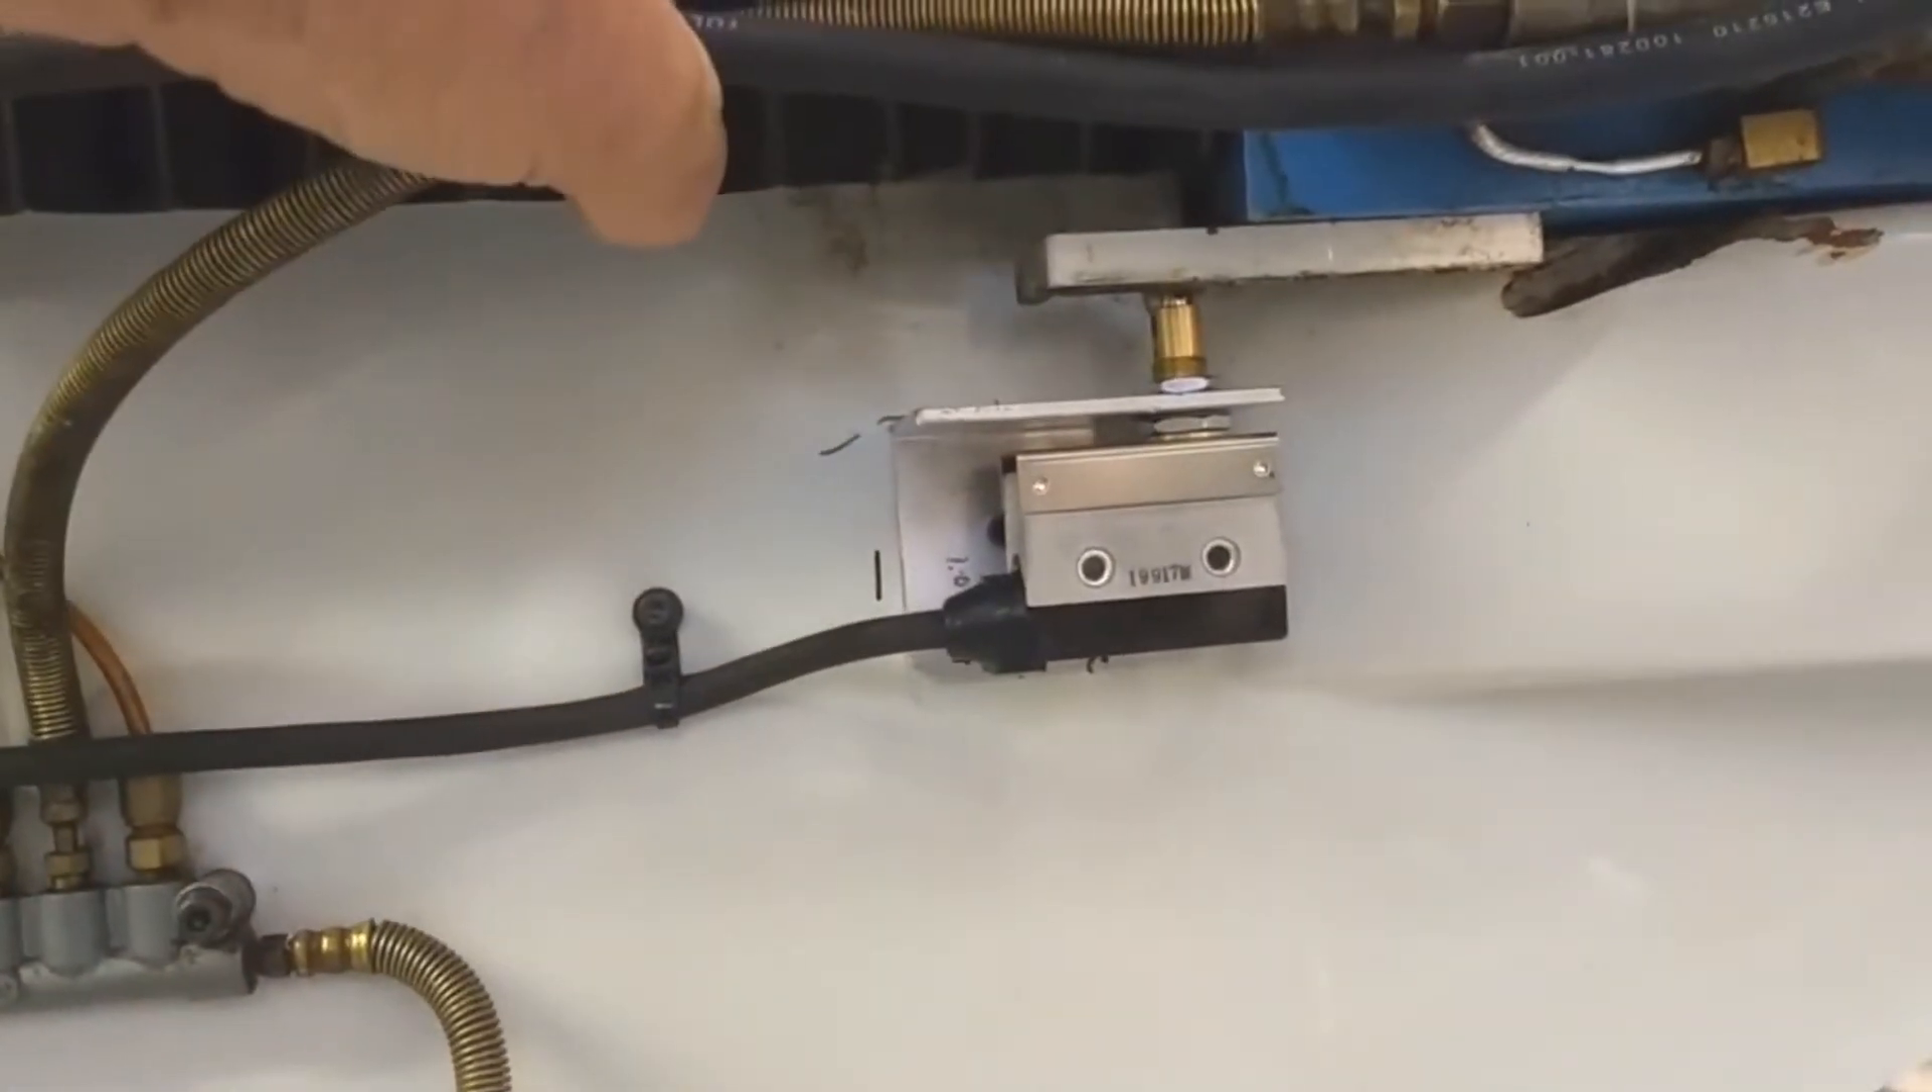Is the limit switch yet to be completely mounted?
No.